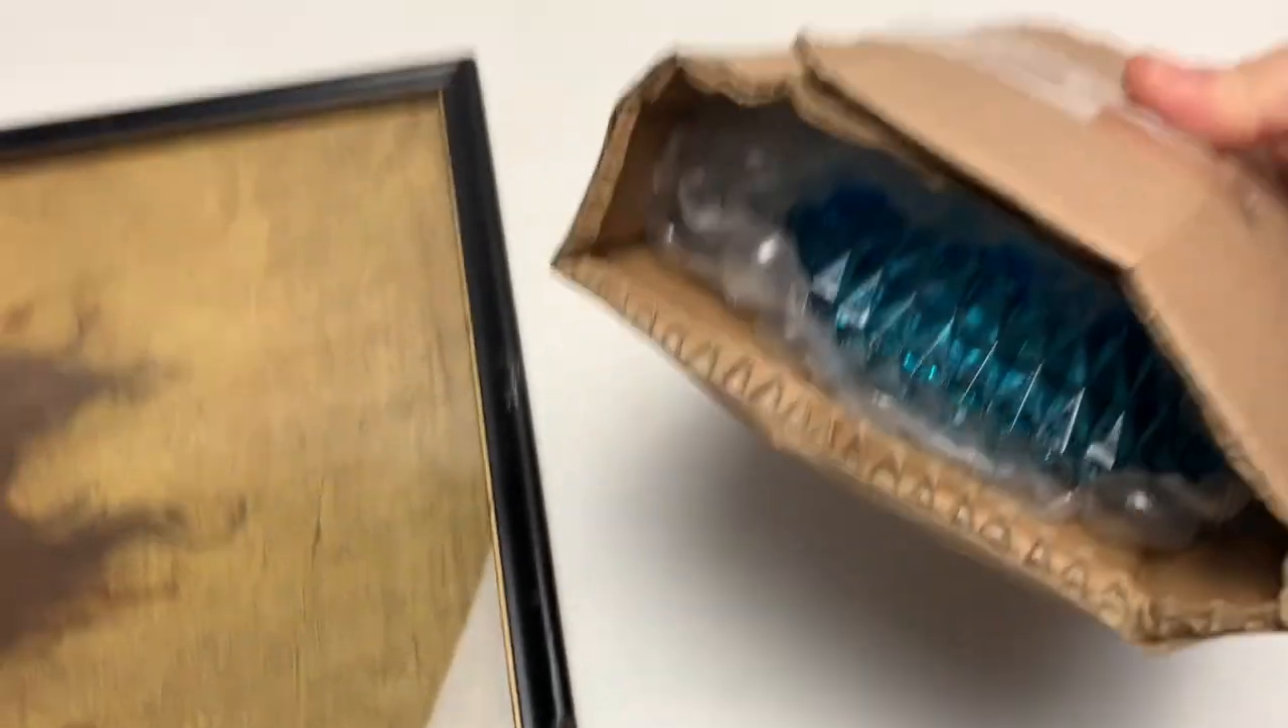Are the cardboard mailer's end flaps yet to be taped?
Yes.